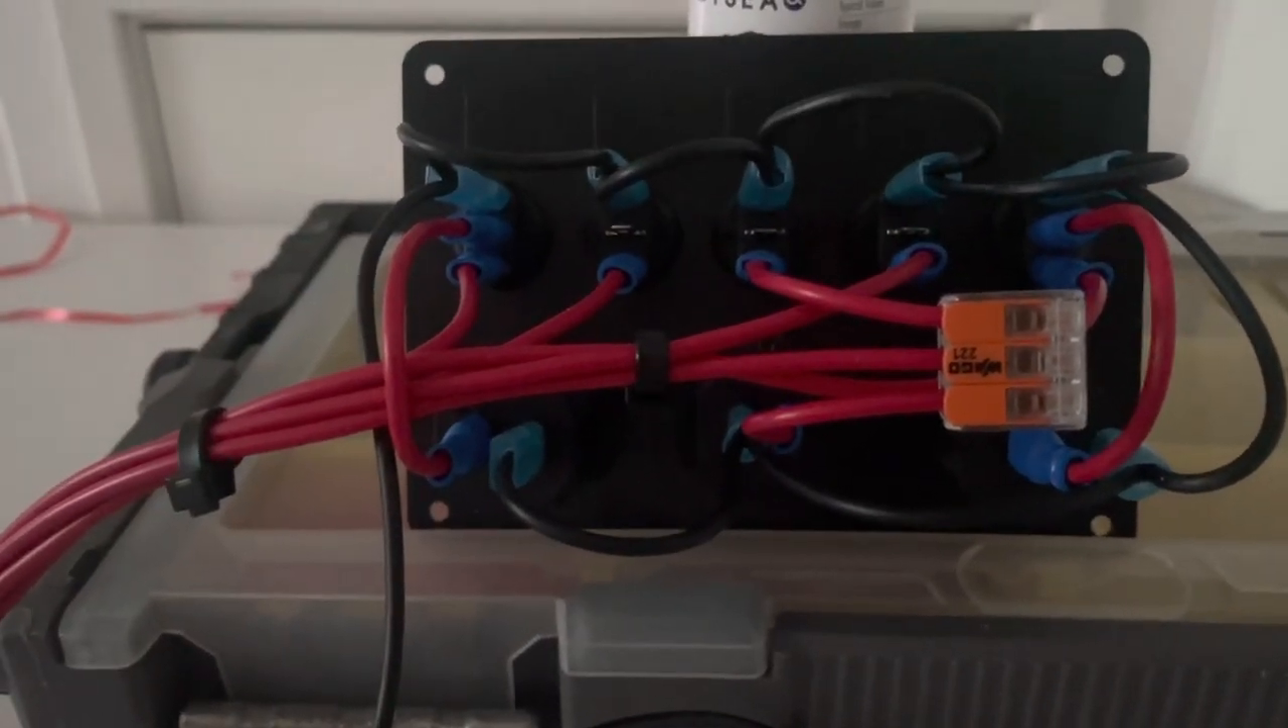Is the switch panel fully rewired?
Yes.